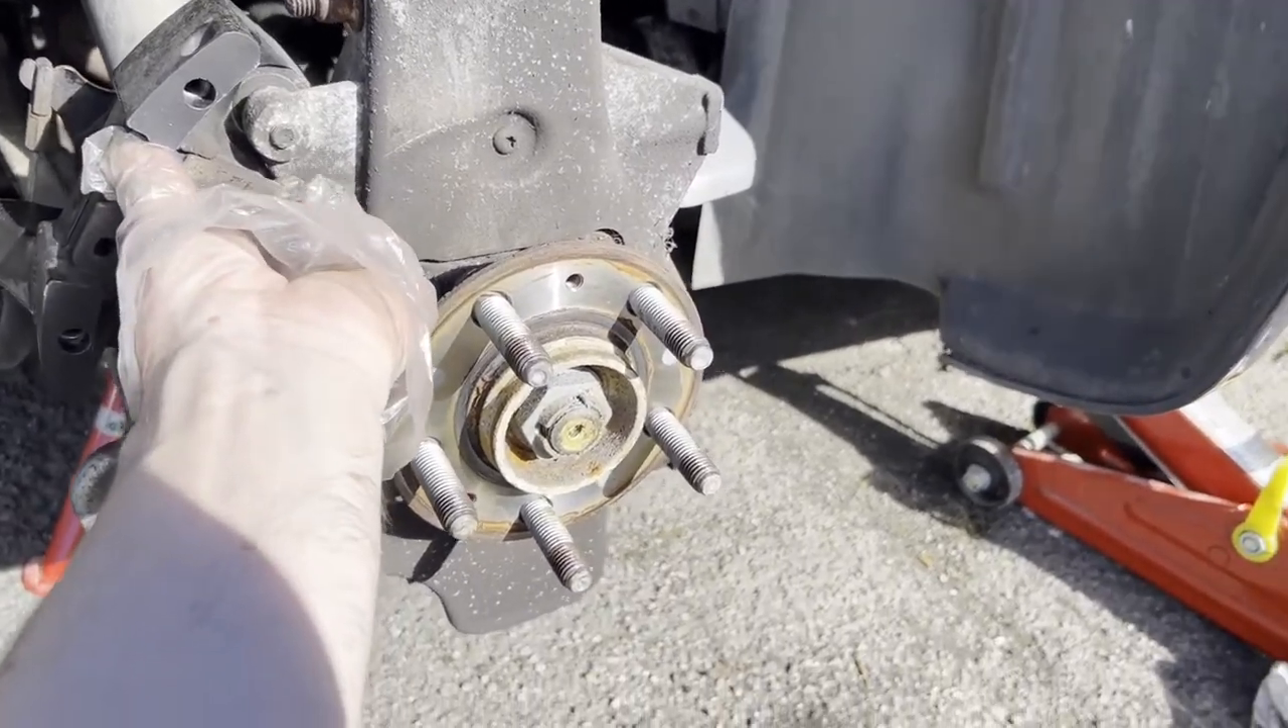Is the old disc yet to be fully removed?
No.